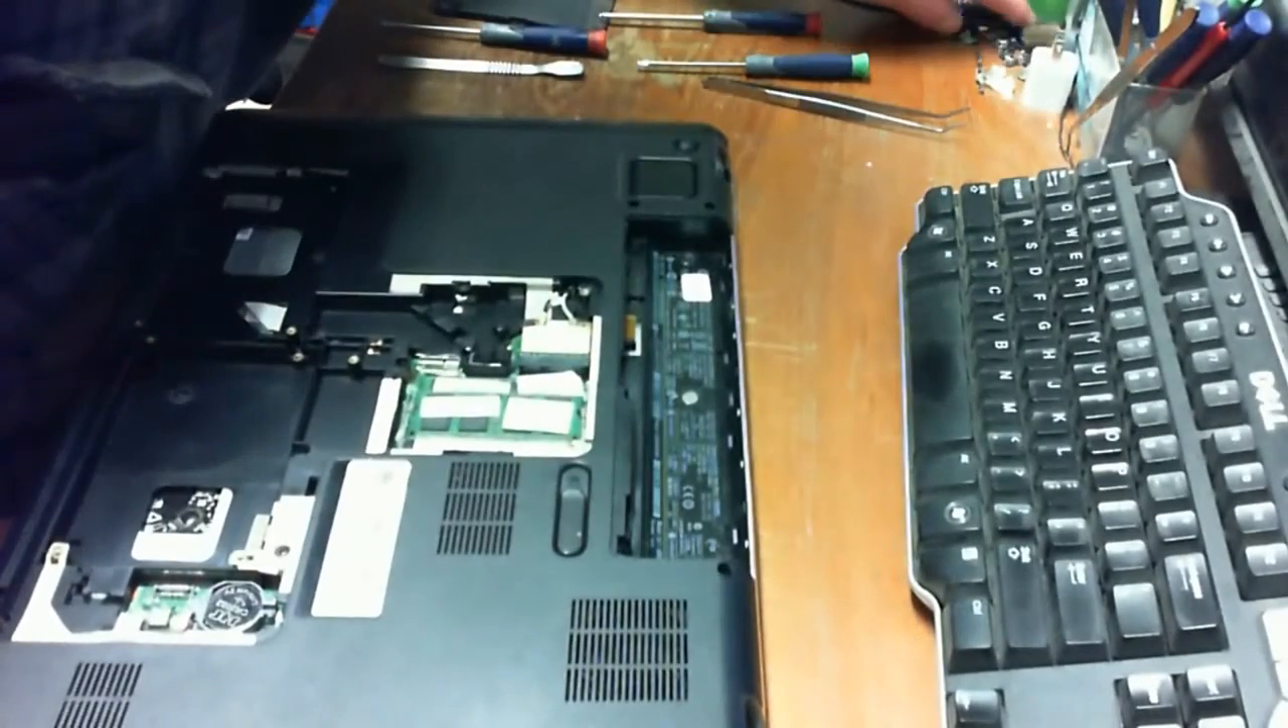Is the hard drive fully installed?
No.